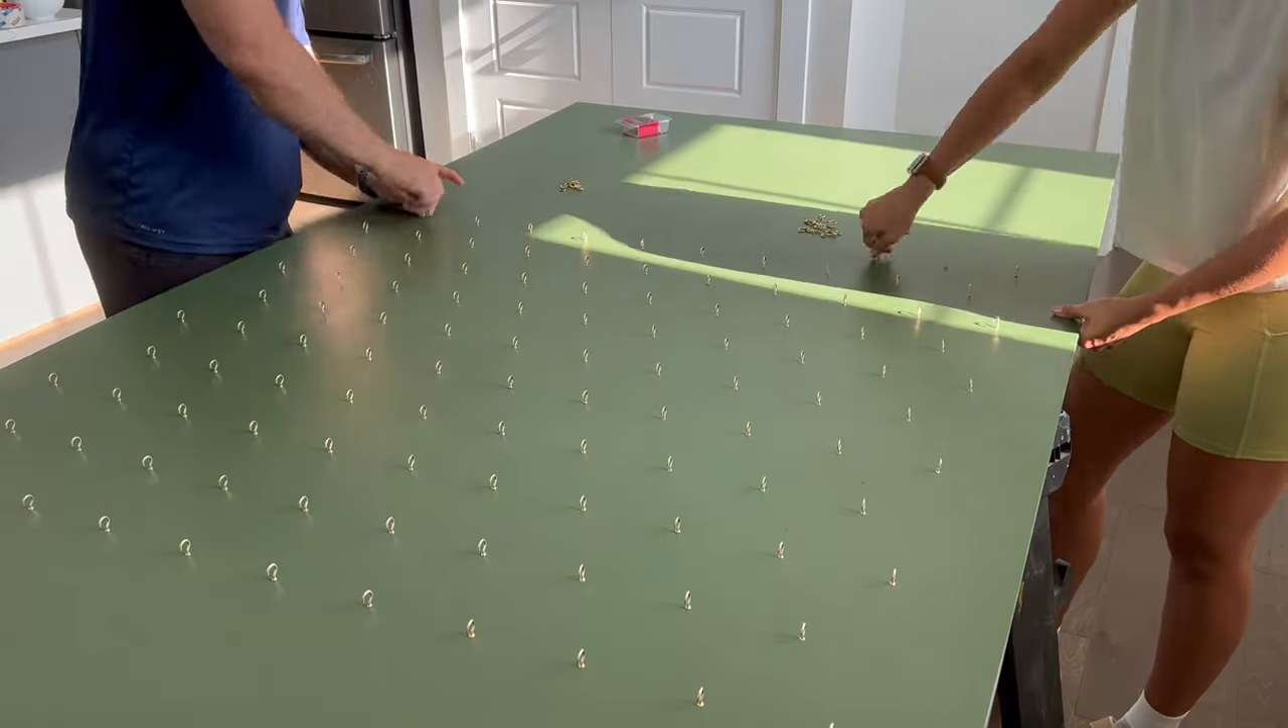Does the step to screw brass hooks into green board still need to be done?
Yes.